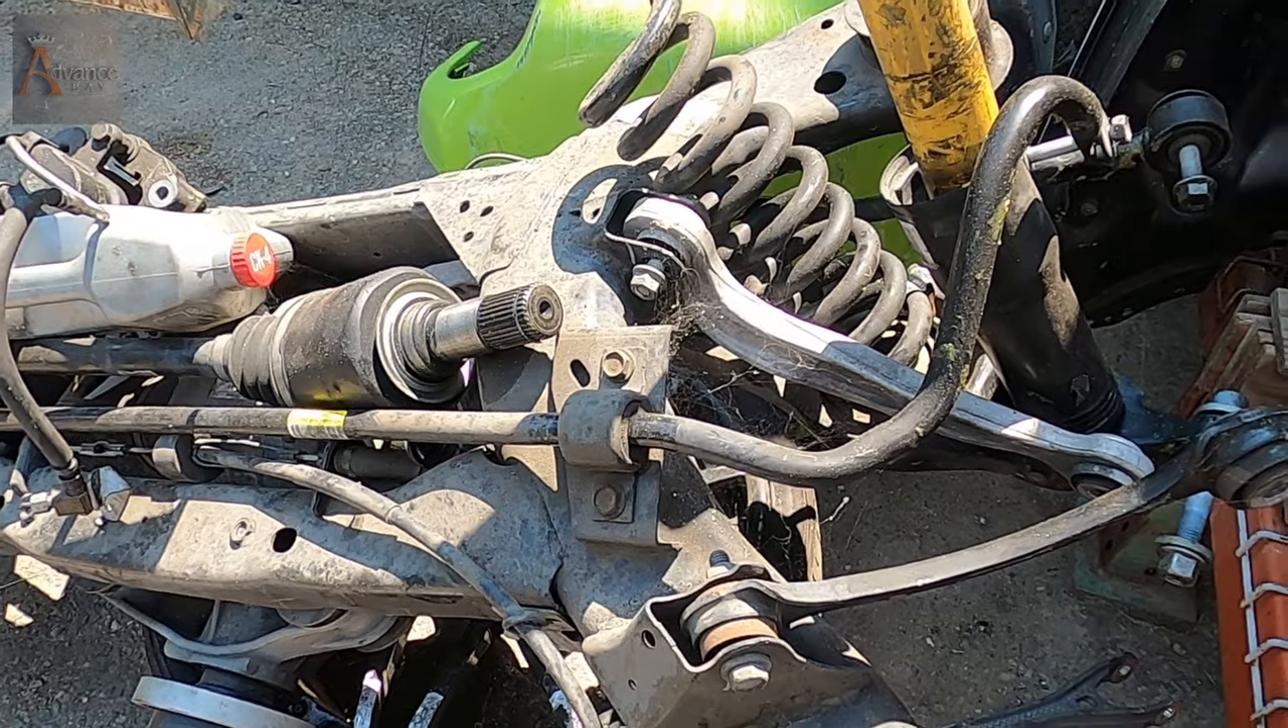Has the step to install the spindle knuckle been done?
No.